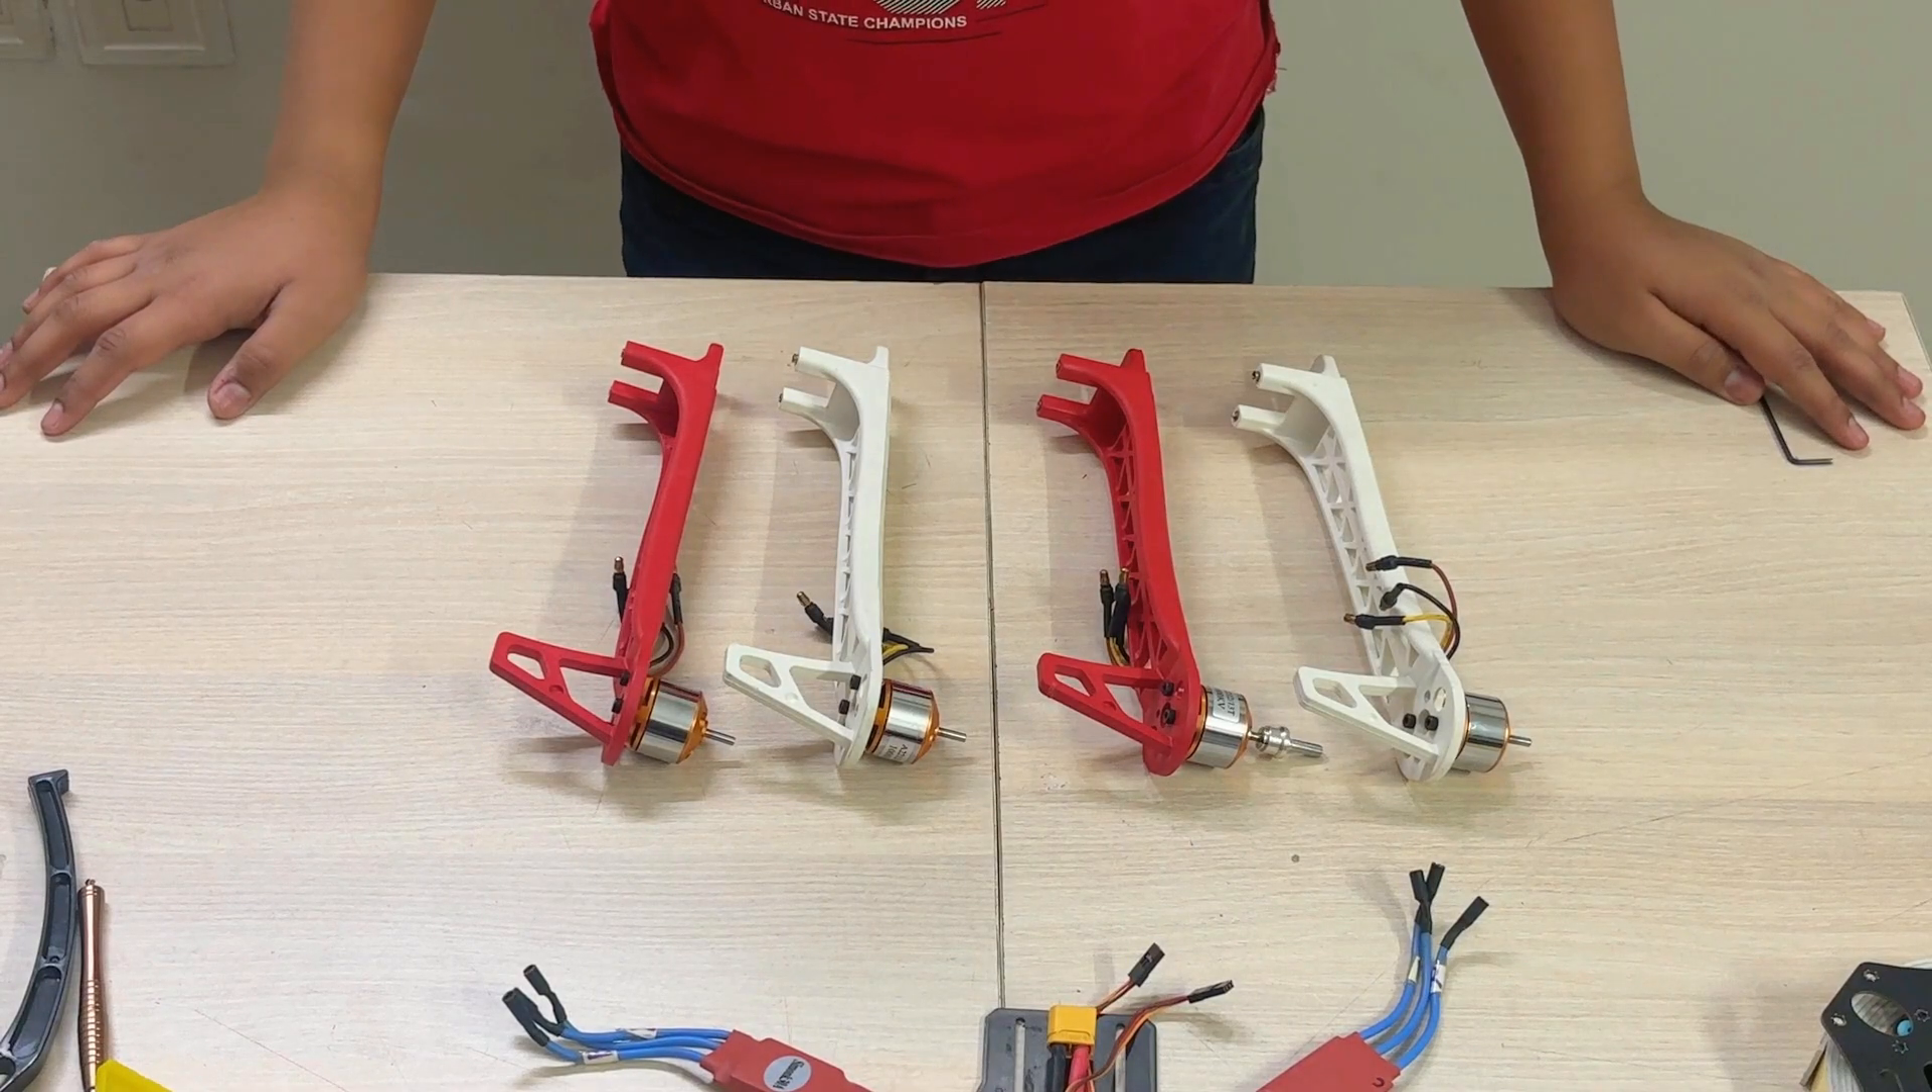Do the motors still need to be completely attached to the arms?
No.